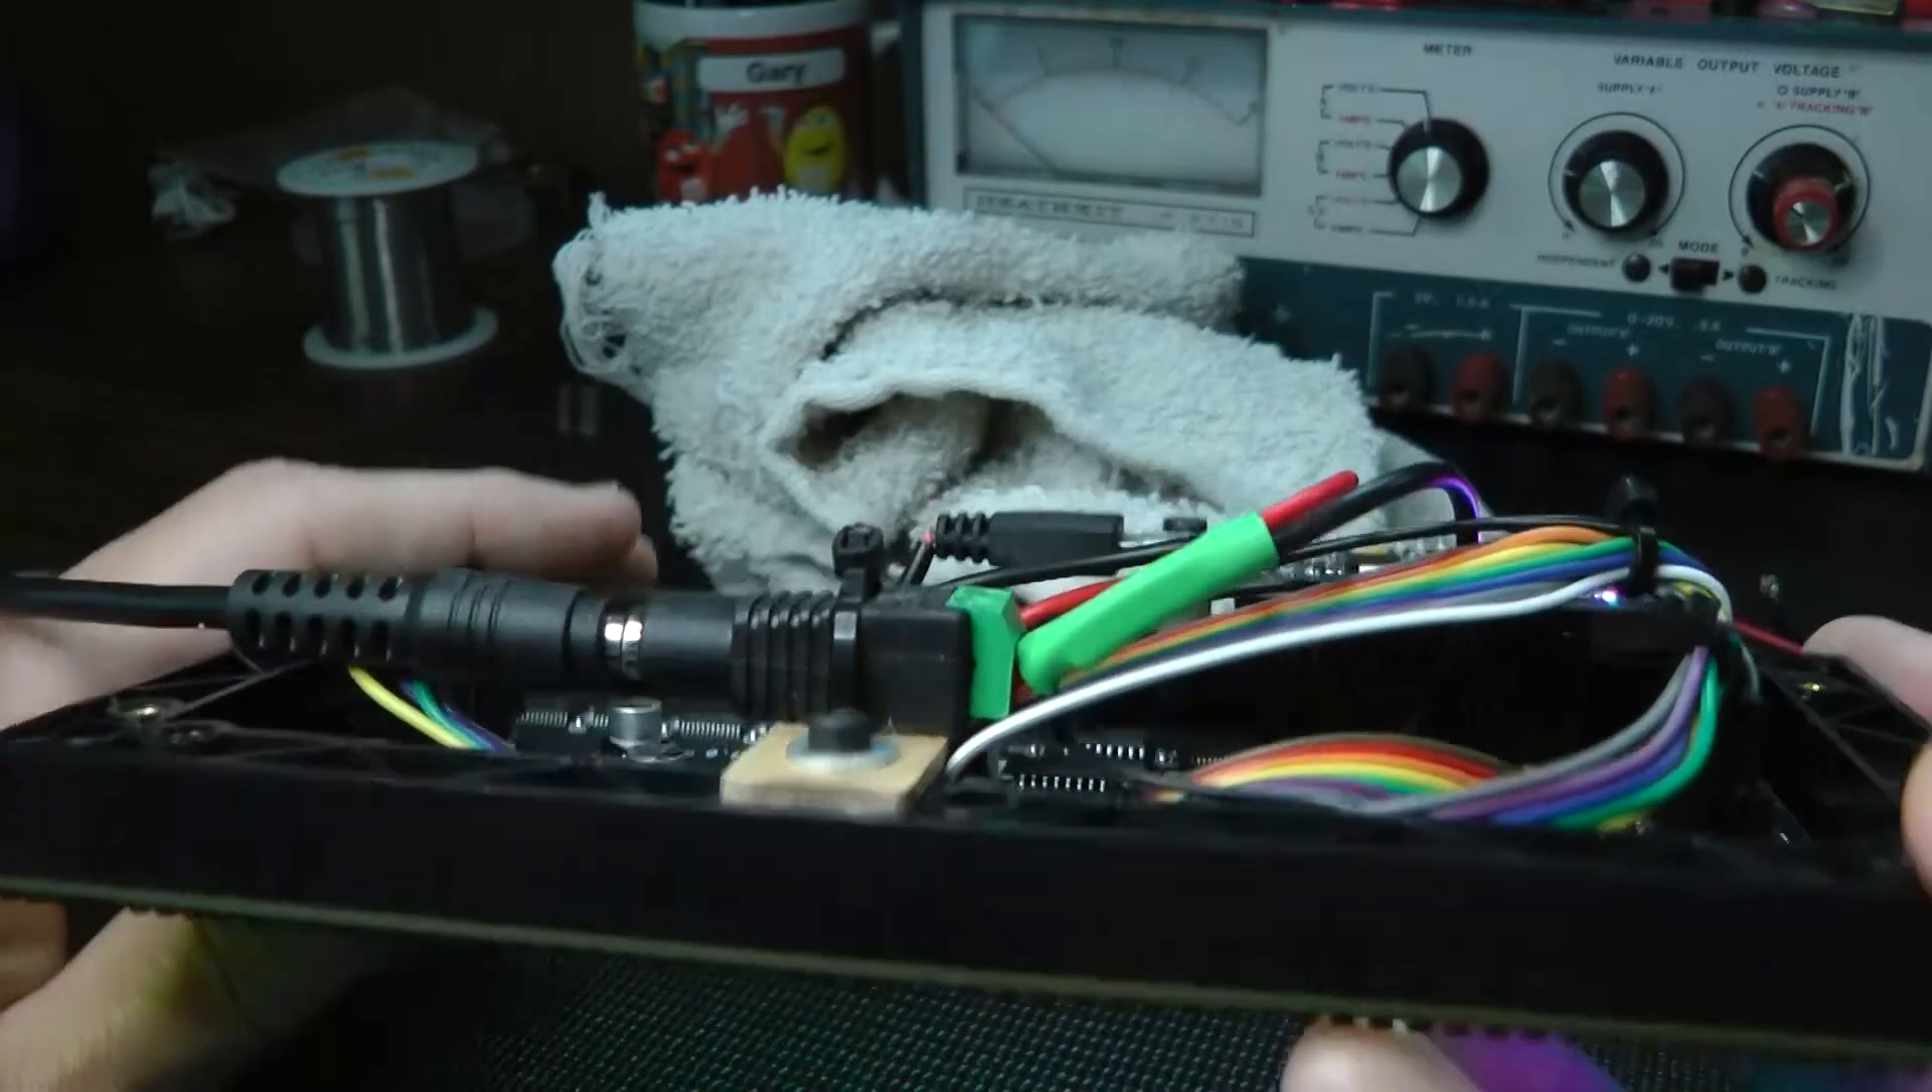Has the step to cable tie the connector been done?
Yes.